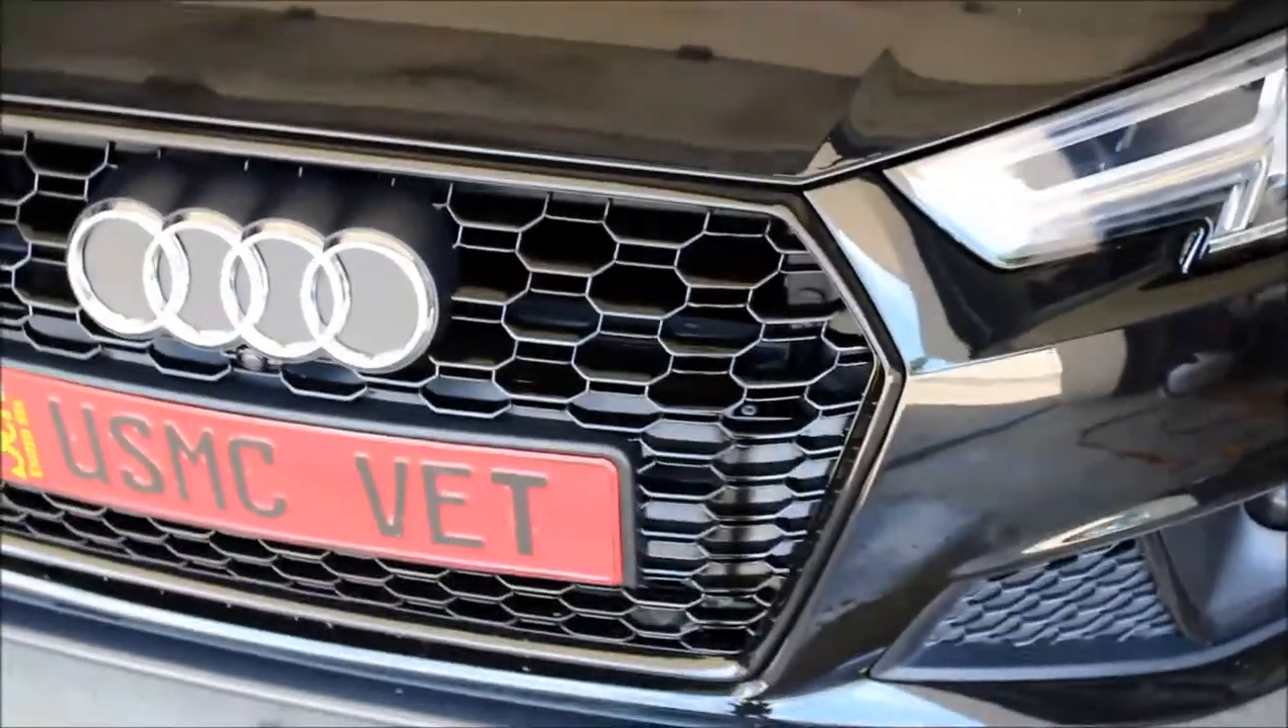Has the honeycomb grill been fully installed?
Yes.